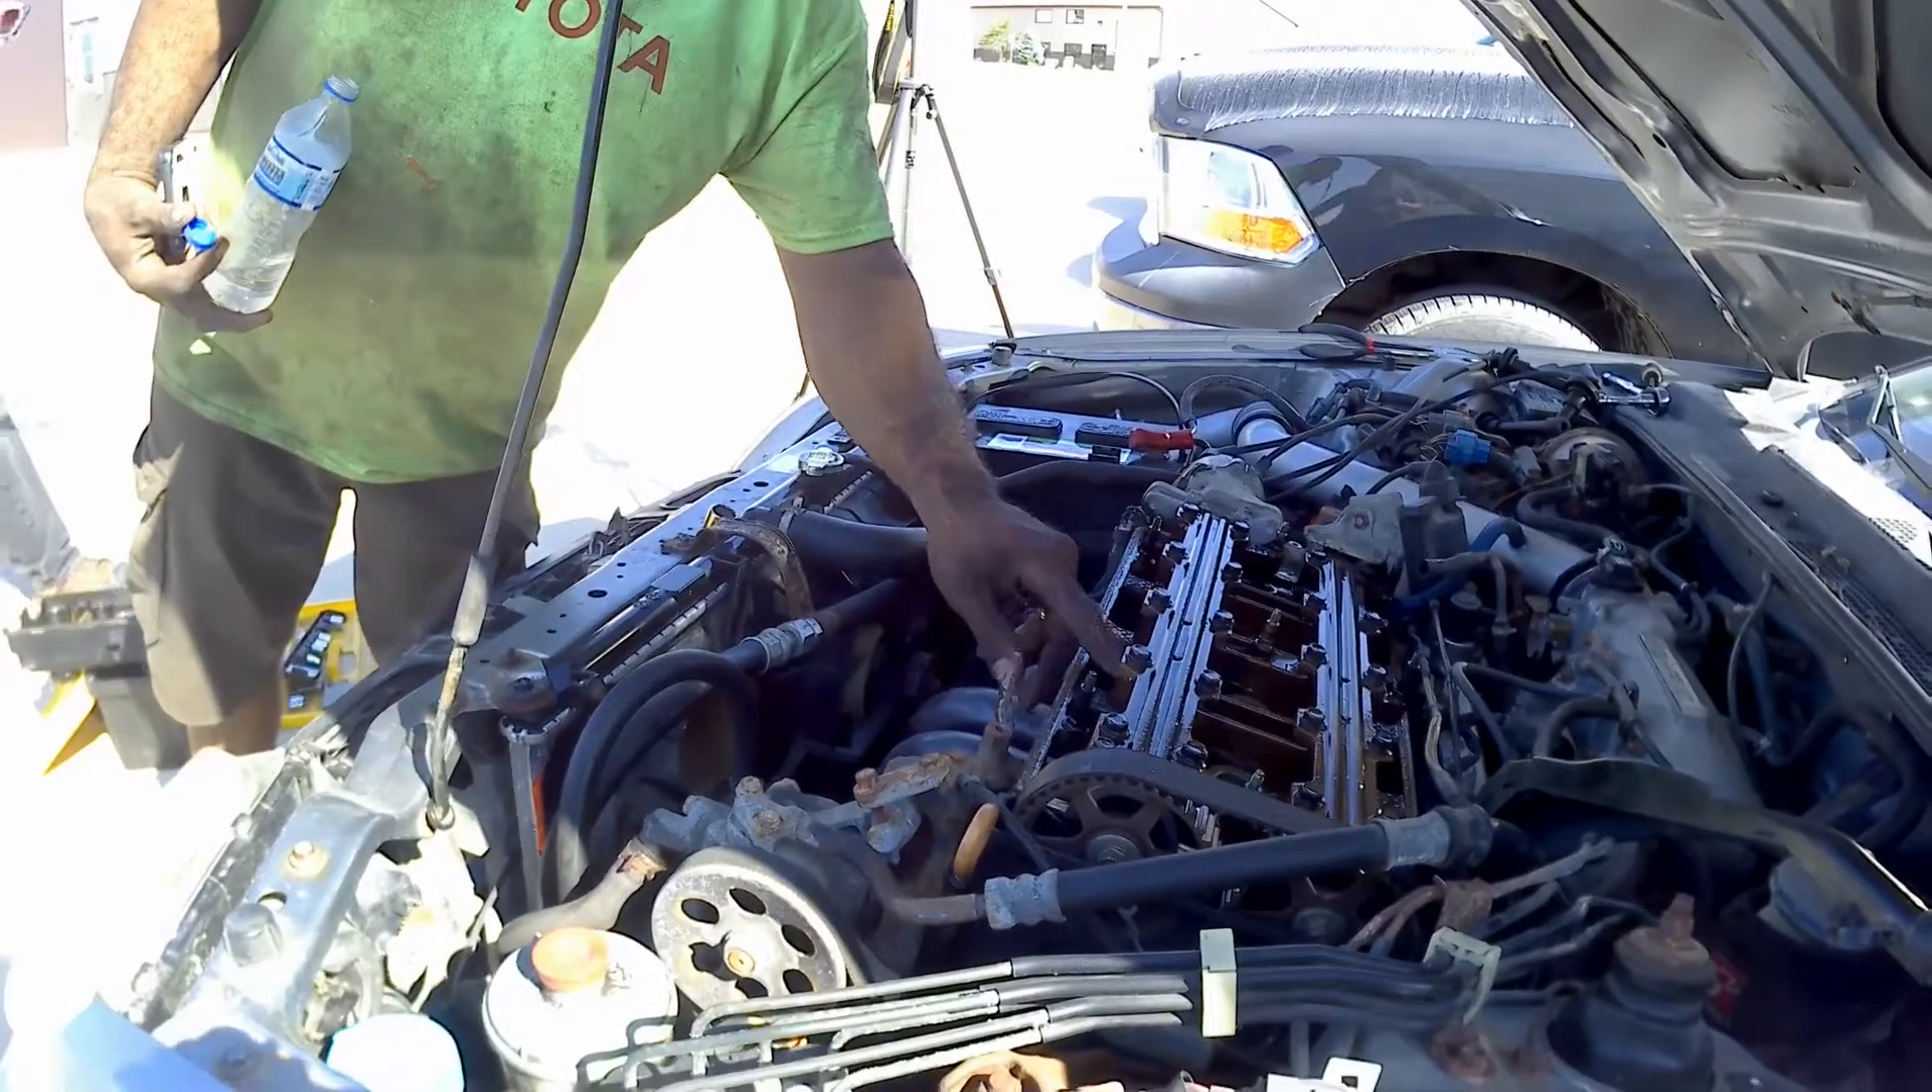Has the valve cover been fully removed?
Yes.